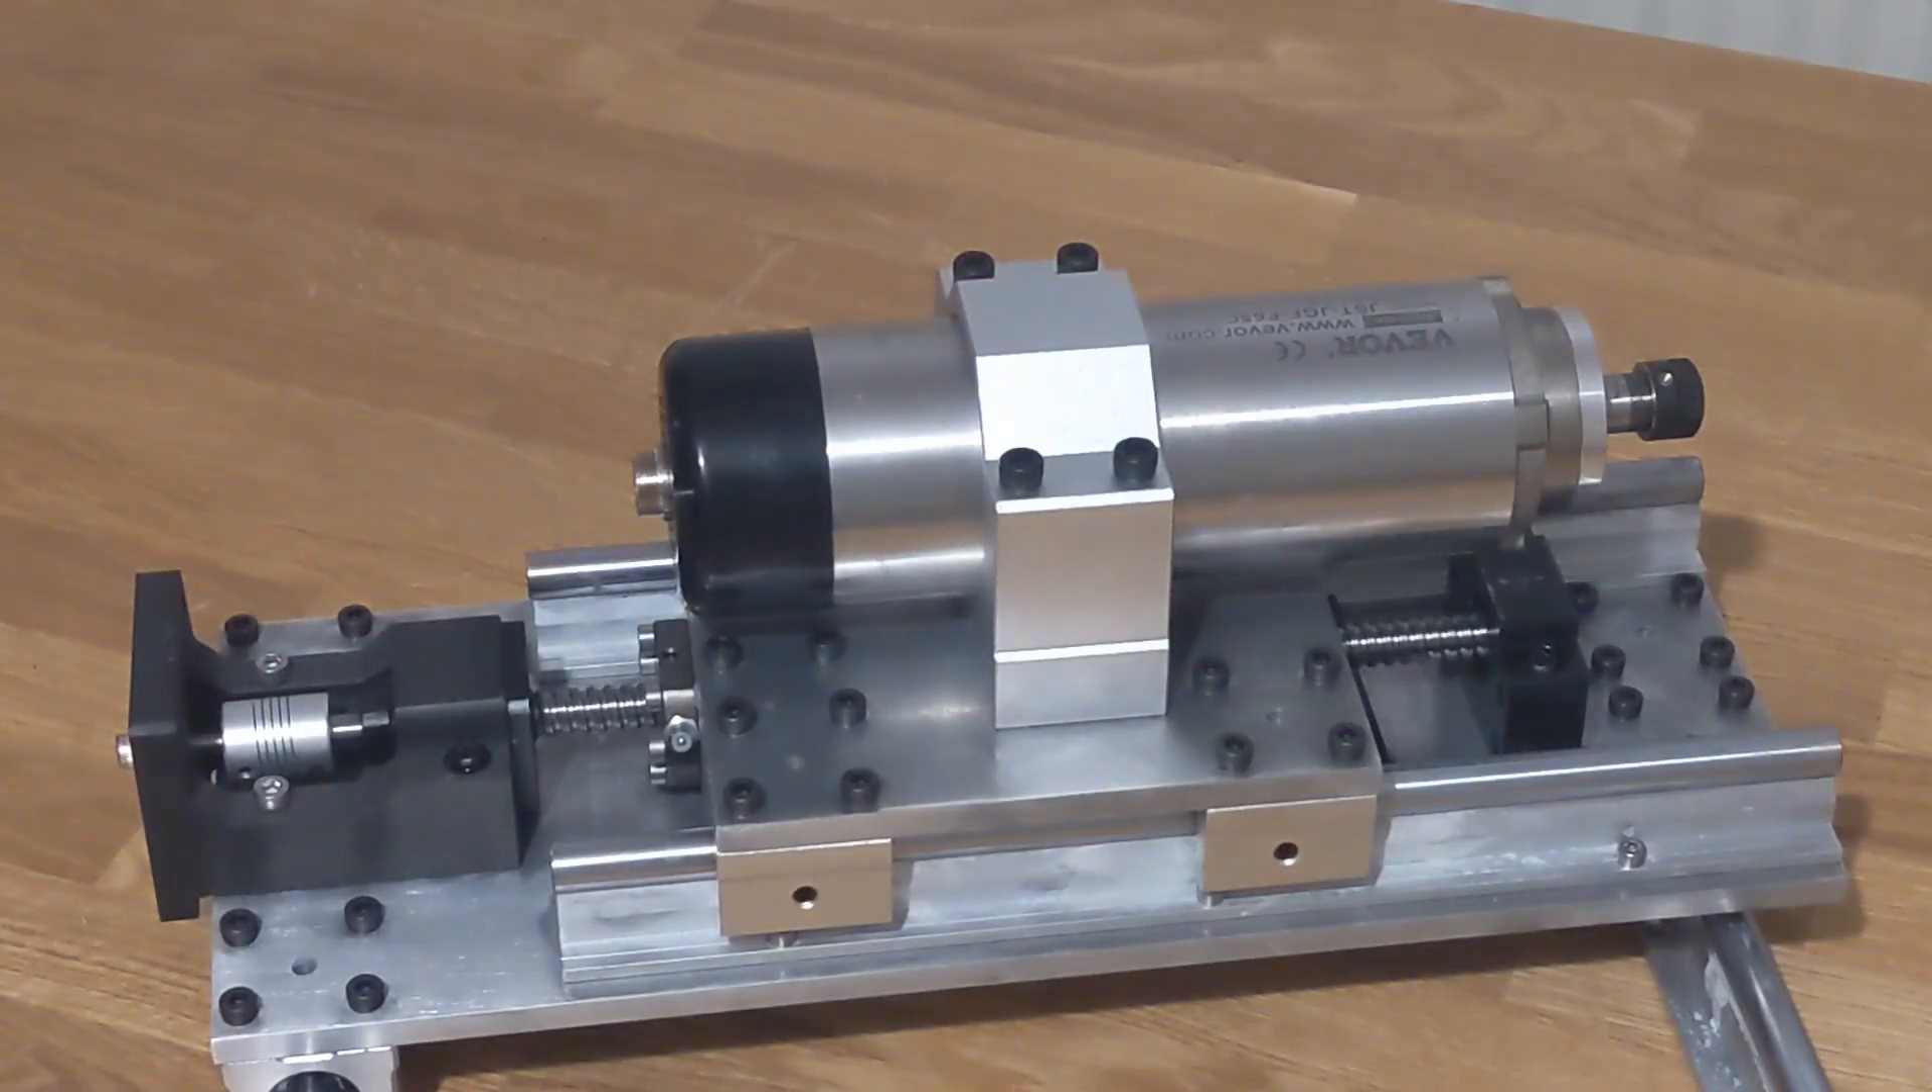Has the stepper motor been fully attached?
No.